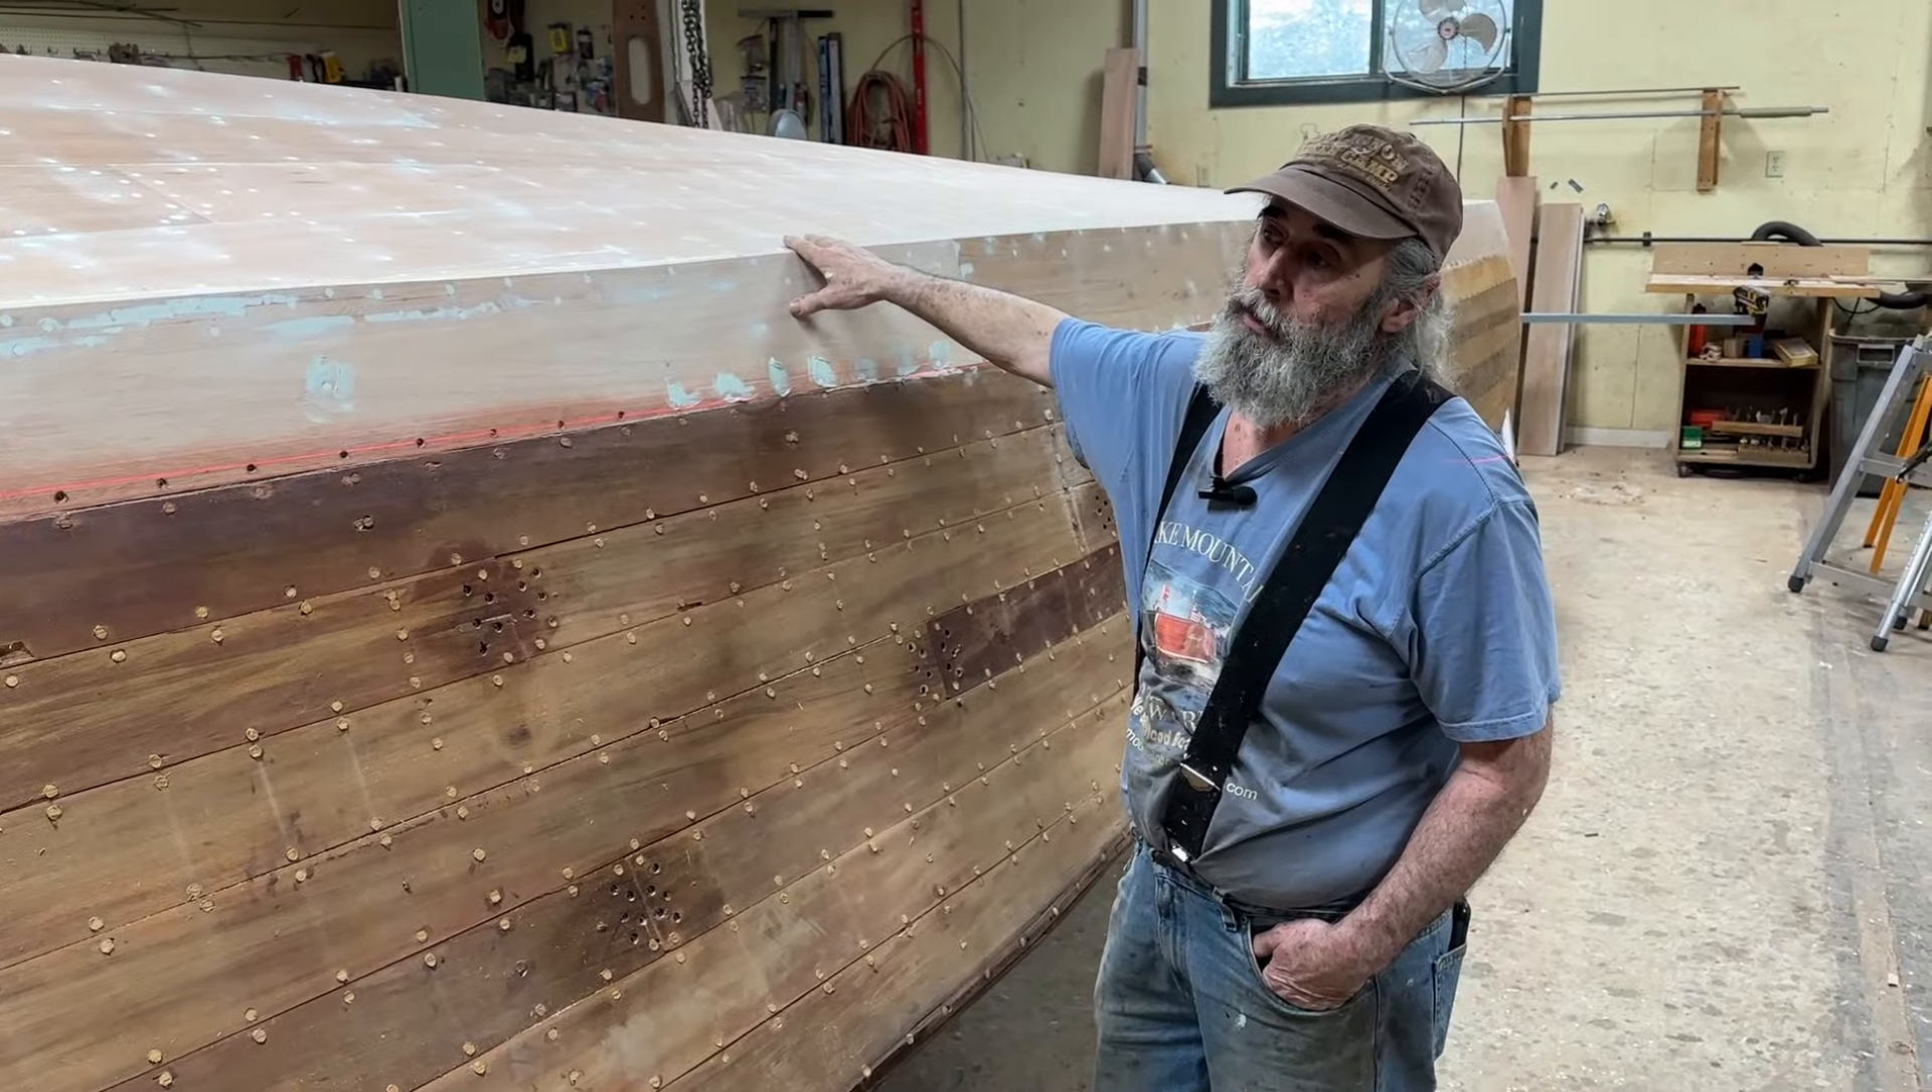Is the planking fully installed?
Yes.